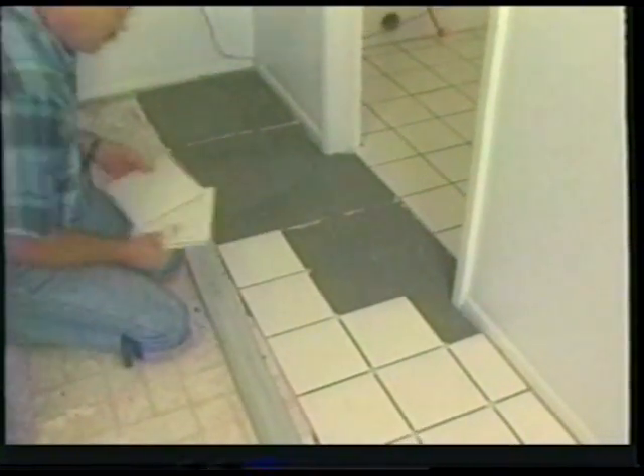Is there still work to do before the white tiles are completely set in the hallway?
Yes.